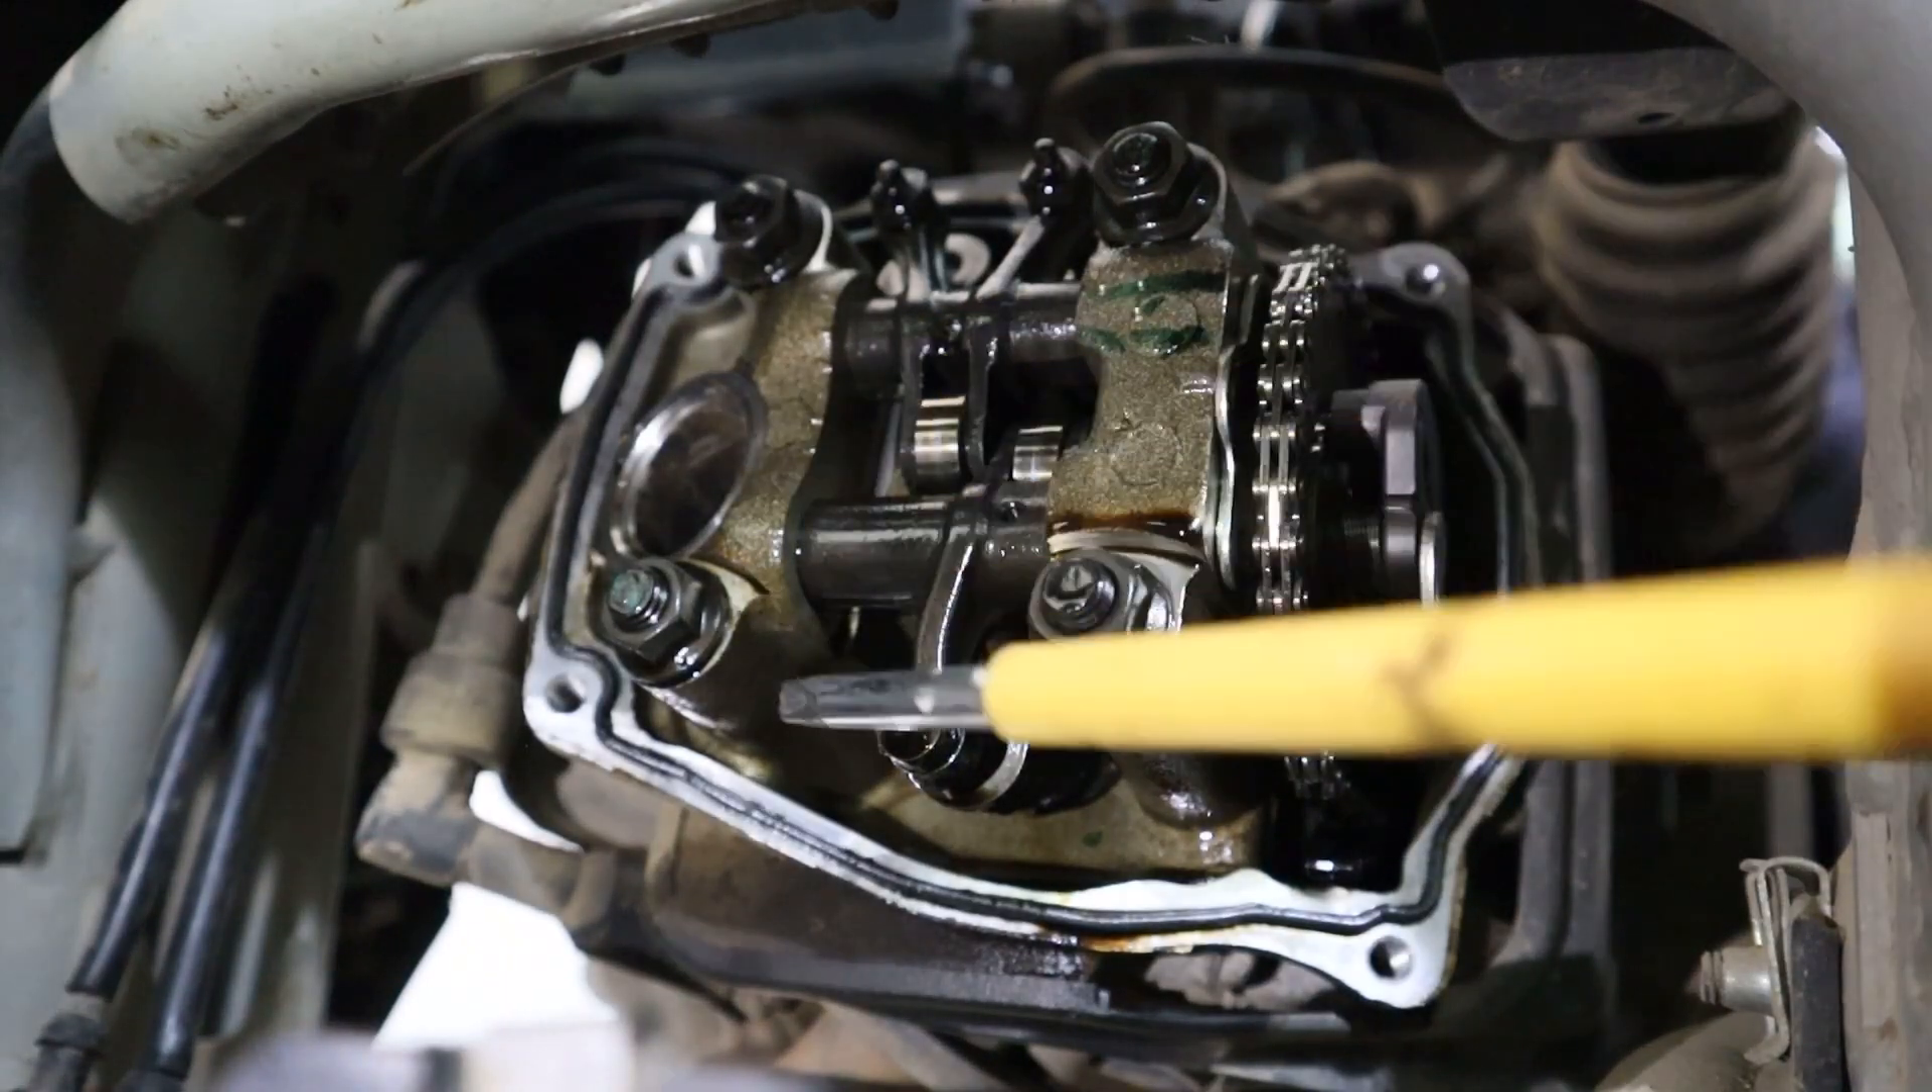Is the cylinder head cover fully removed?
Yes.